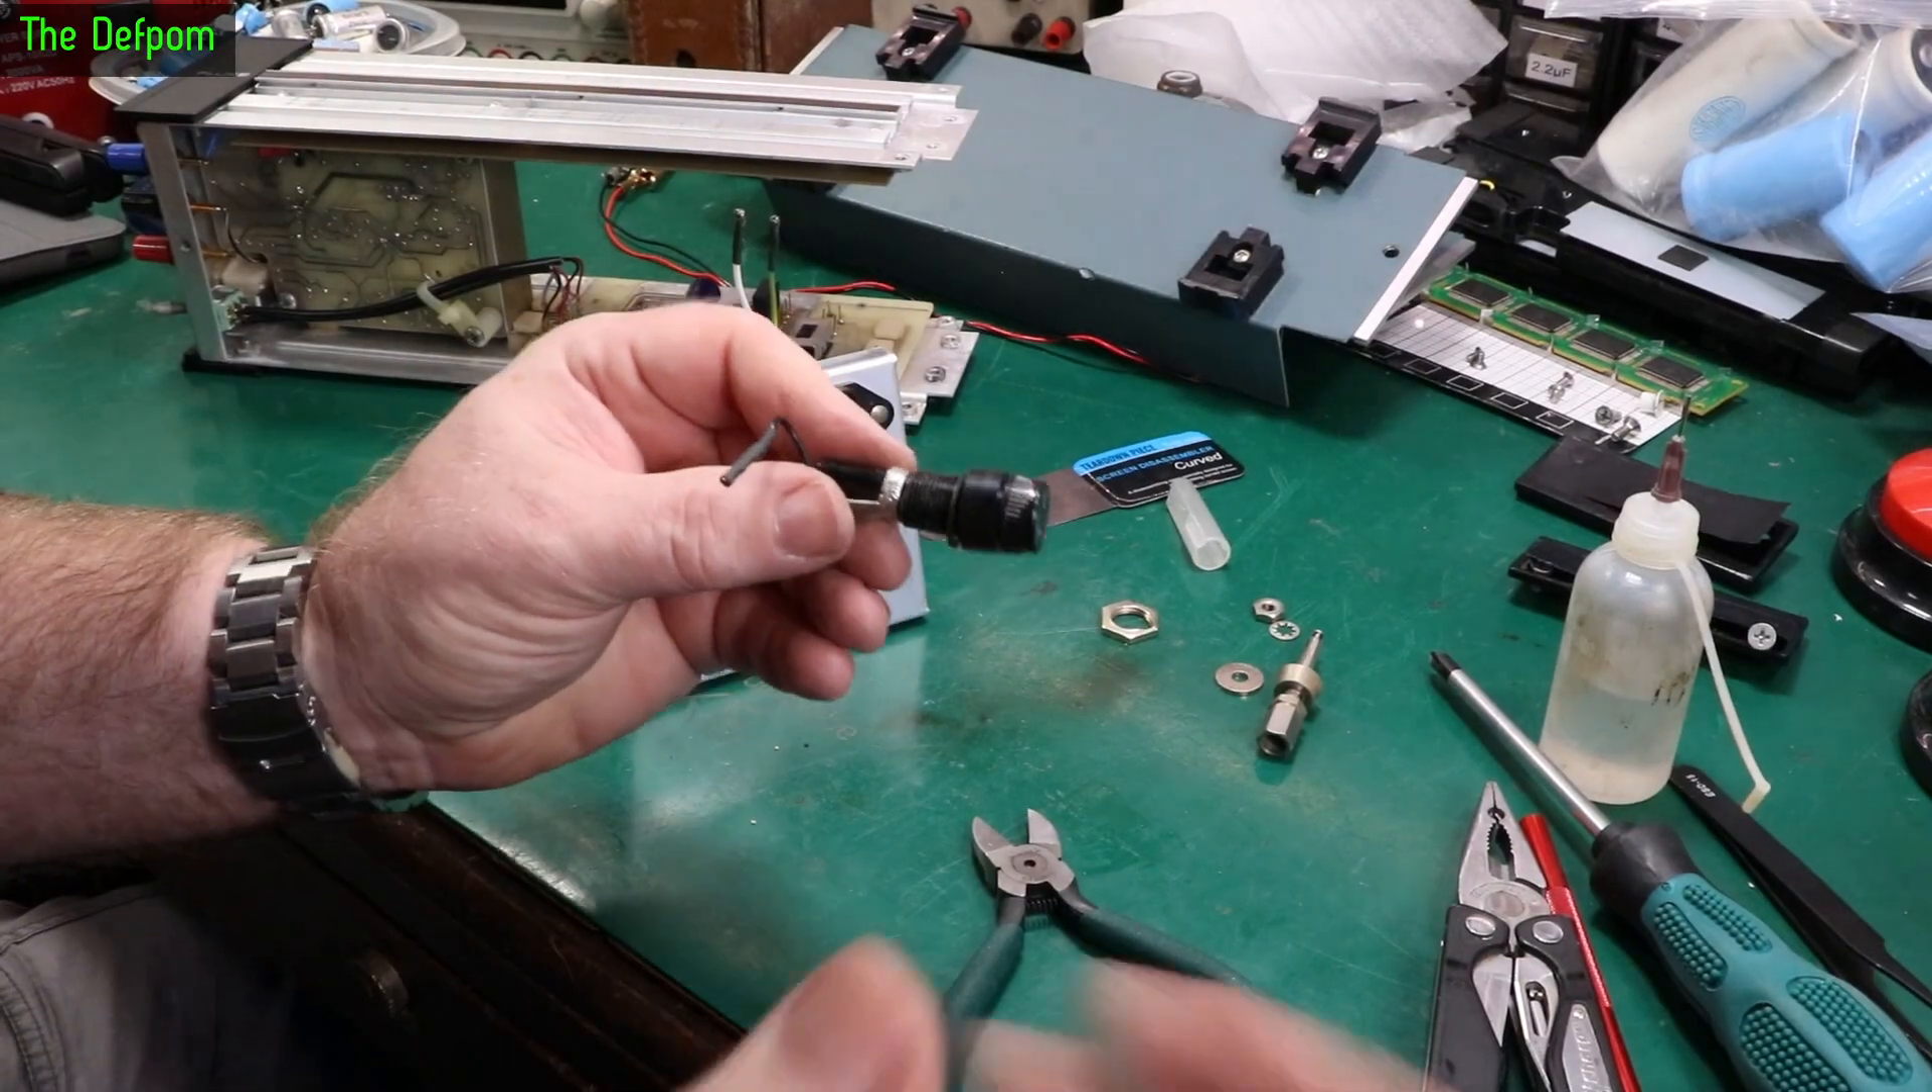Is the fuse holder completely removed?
Yes.